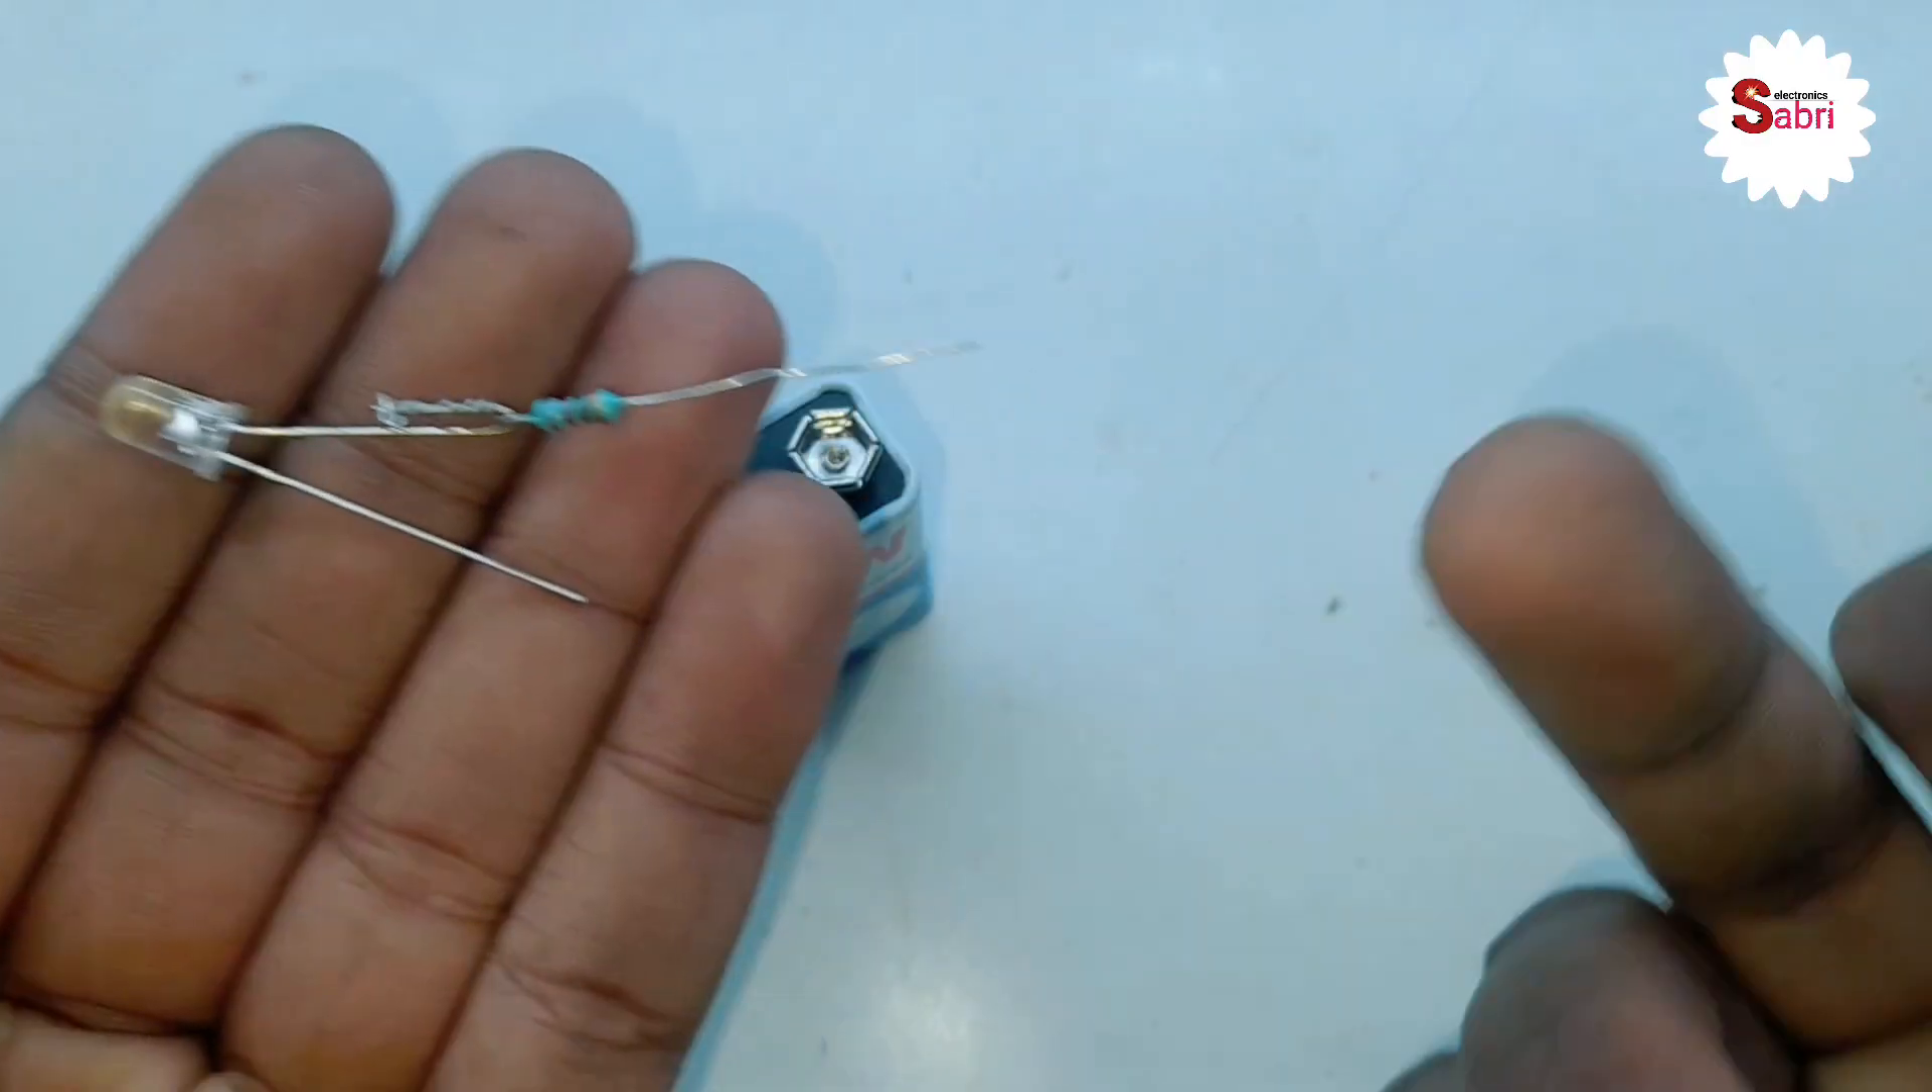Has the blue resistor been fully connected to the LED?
Yes.